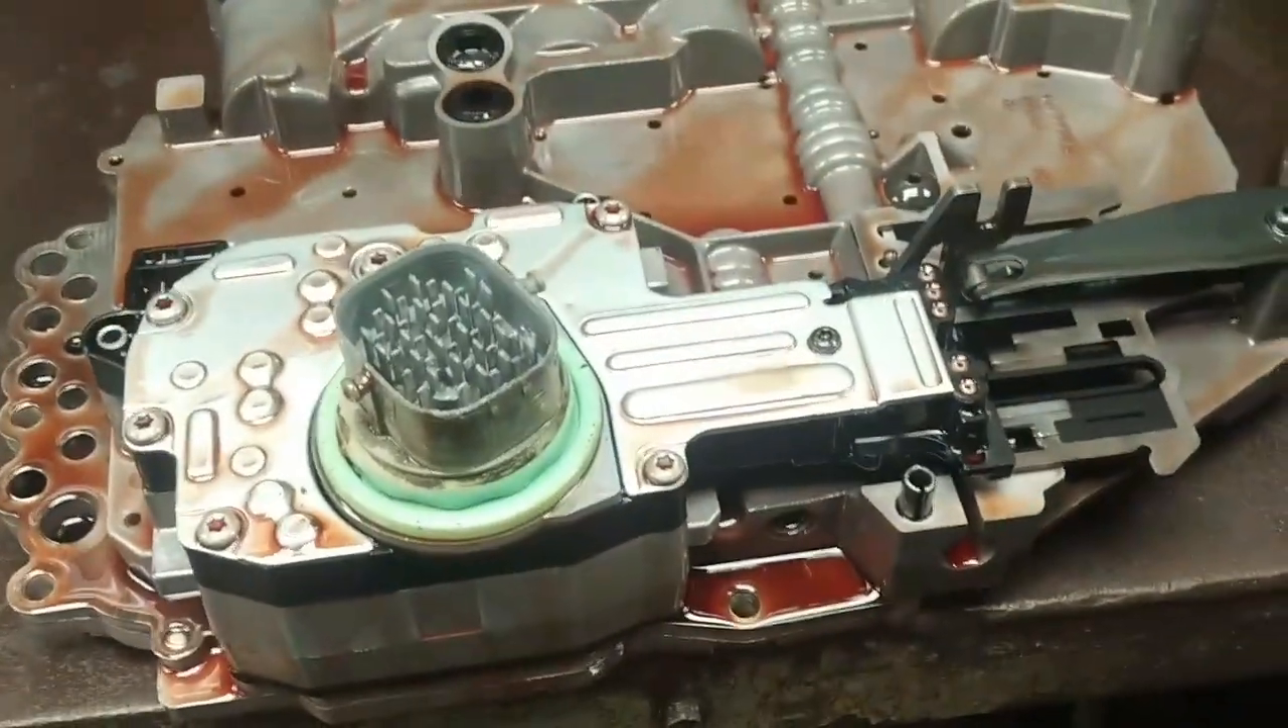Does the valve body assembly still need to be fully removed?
No.